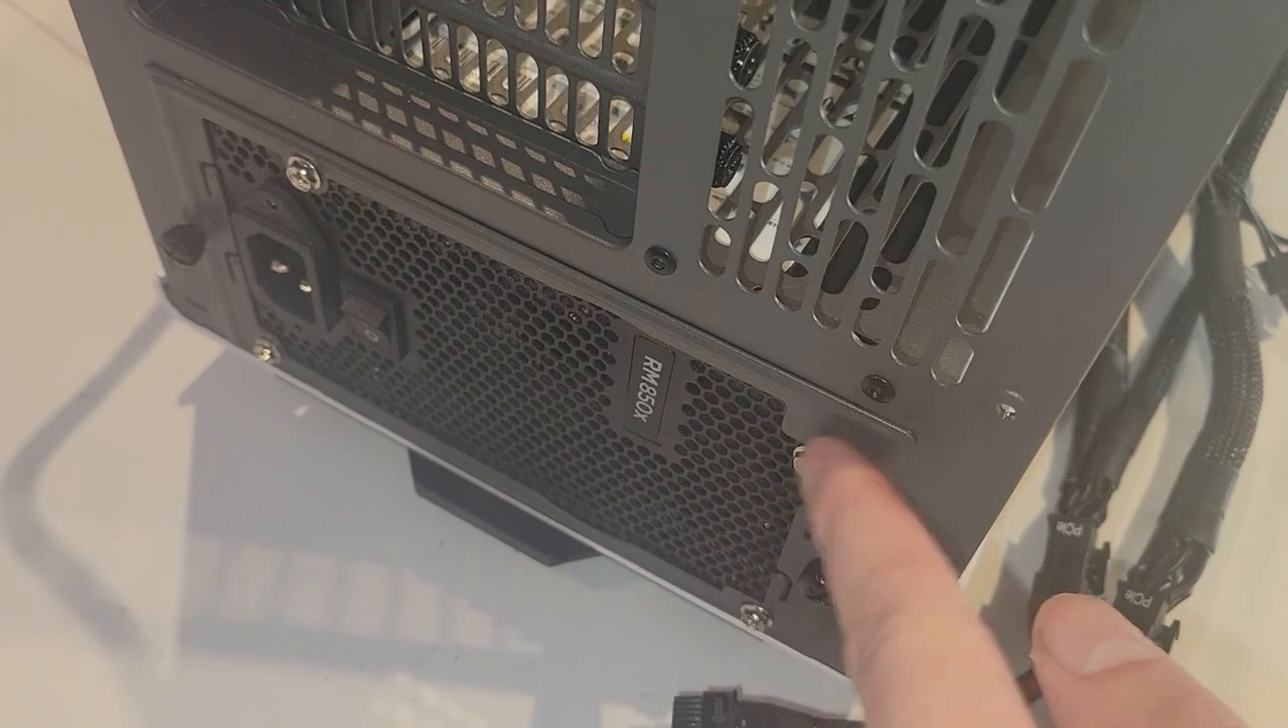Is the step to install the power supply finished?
Yes.